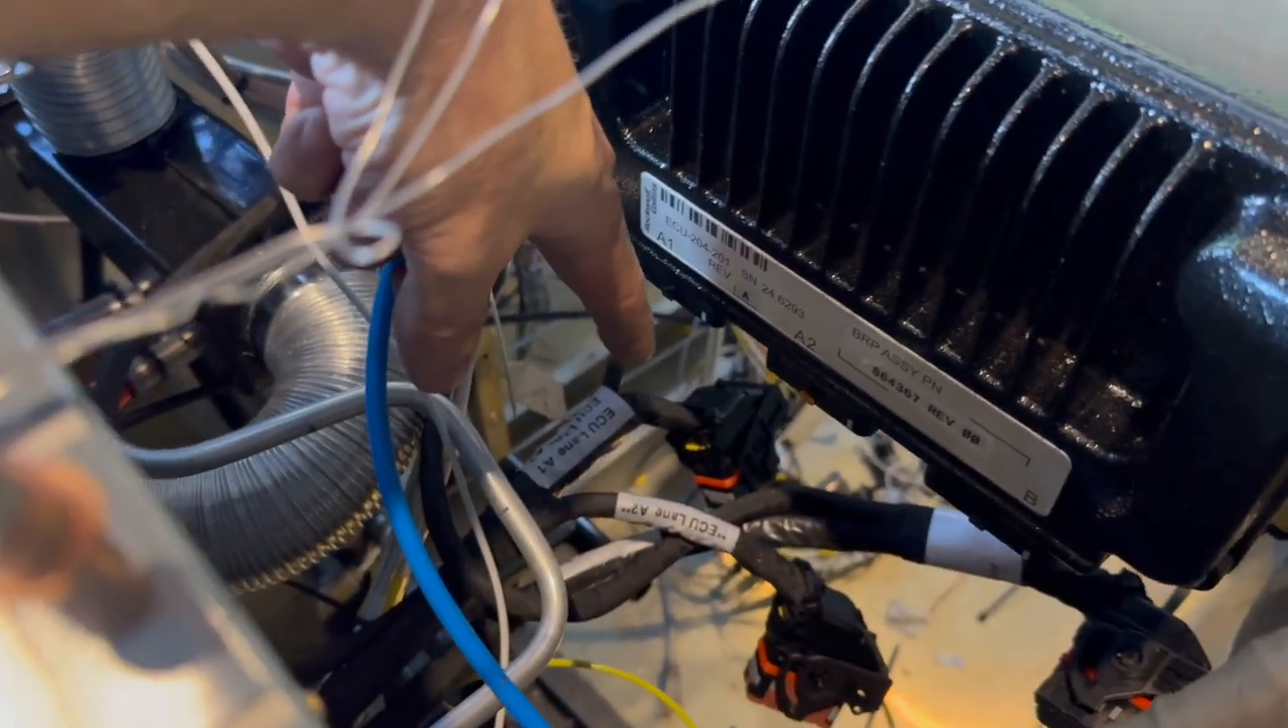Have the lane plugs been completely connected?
No.